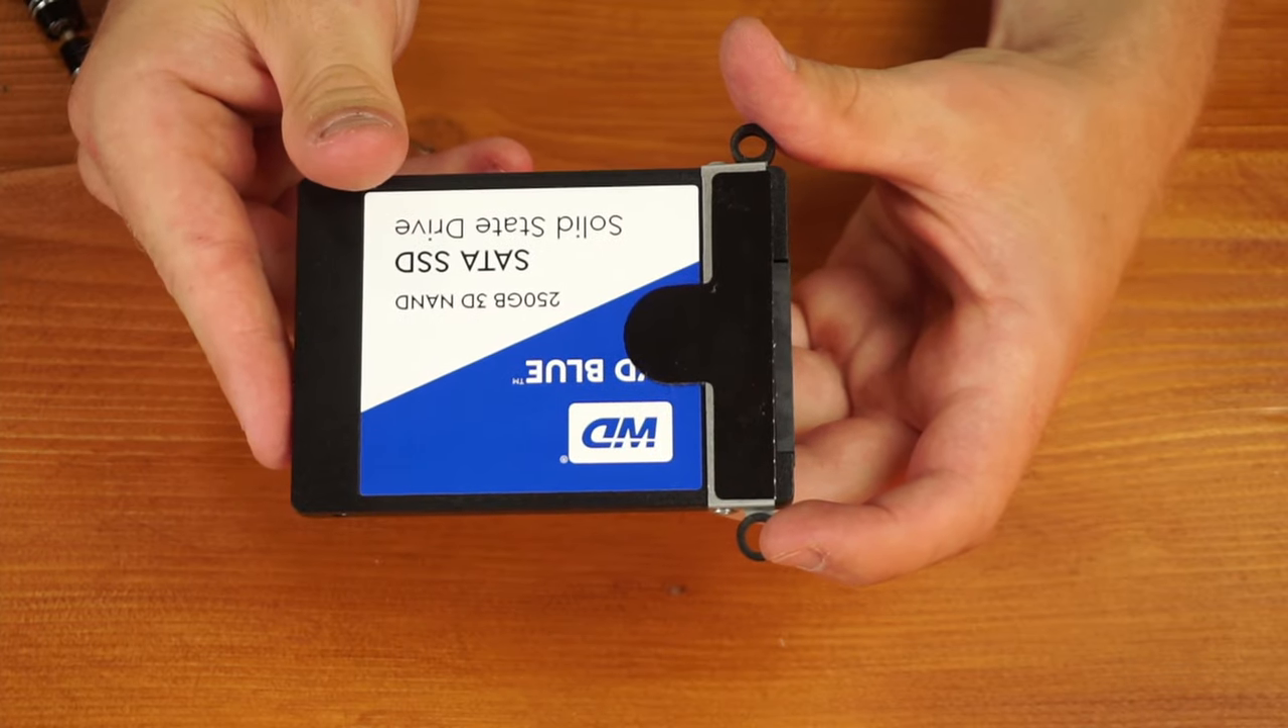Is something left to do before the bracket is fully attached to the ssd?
No.